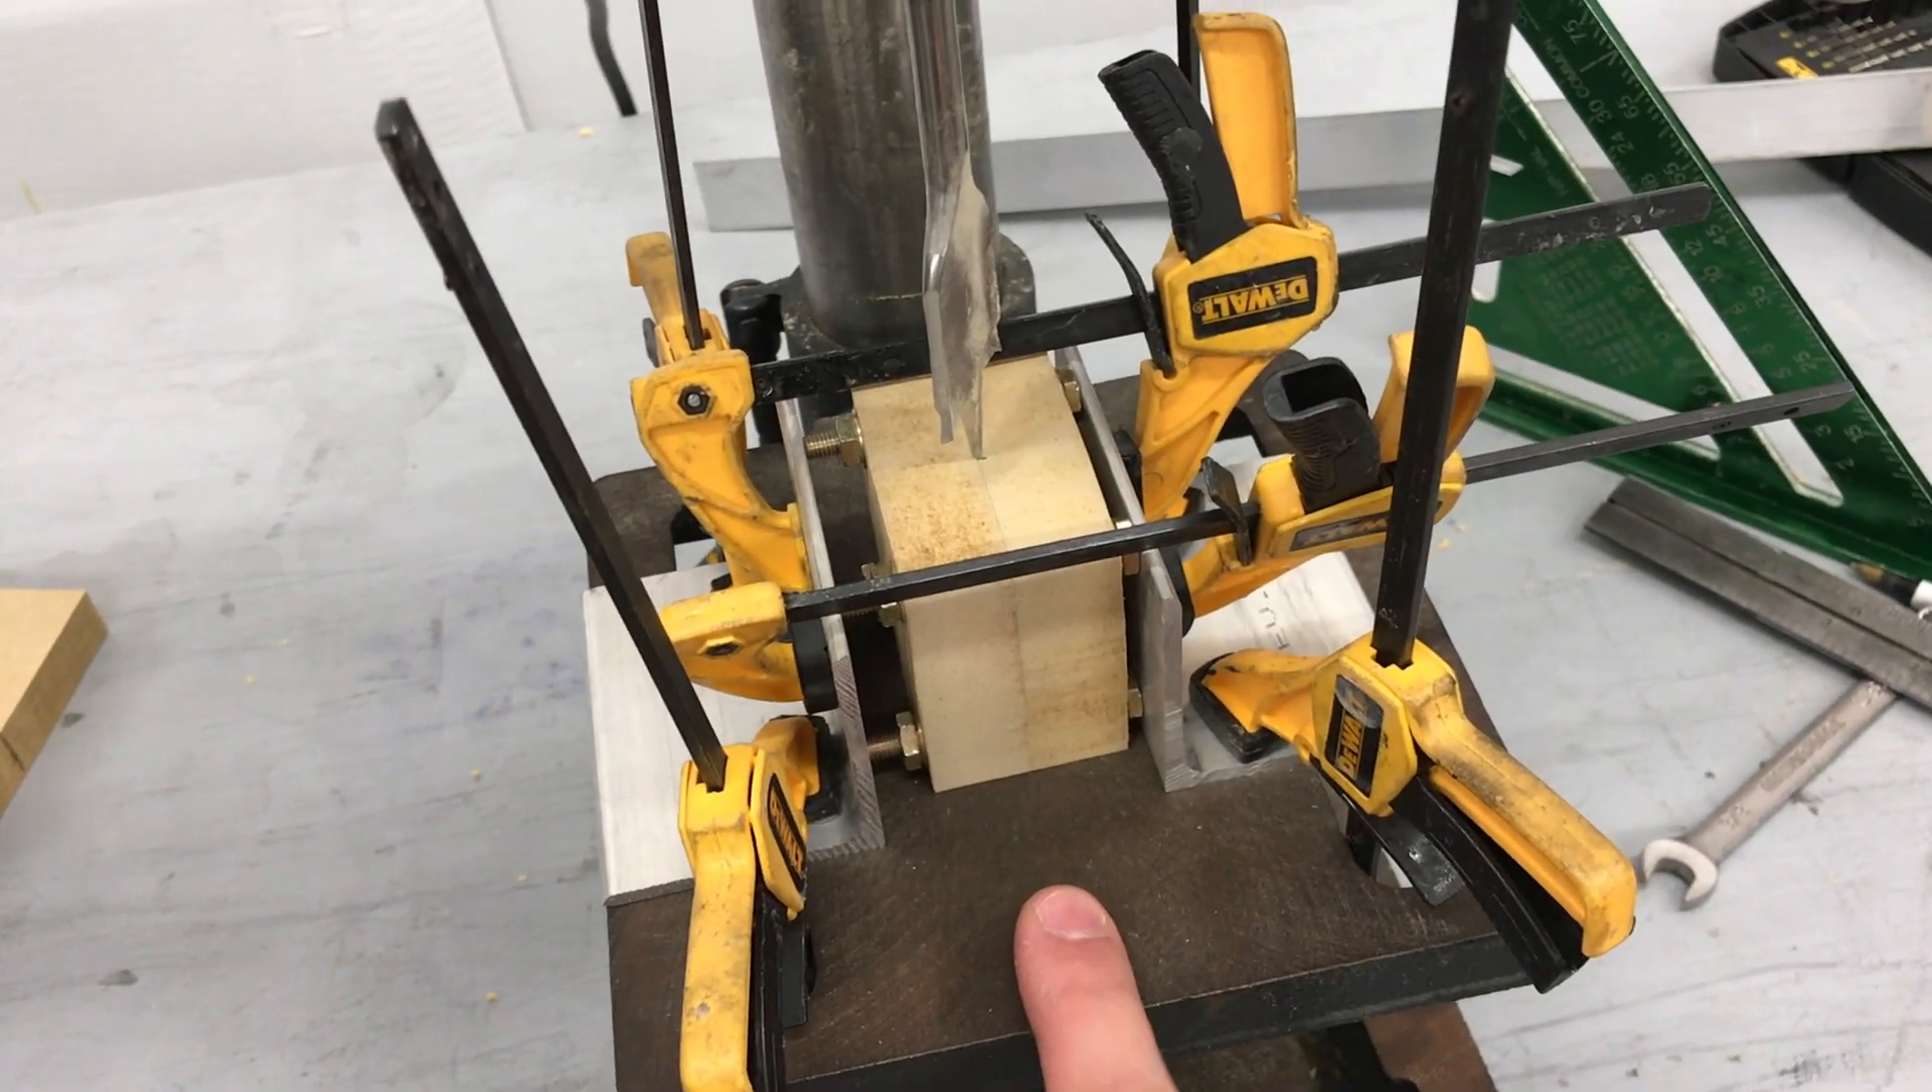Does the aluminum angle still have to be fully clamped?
No.